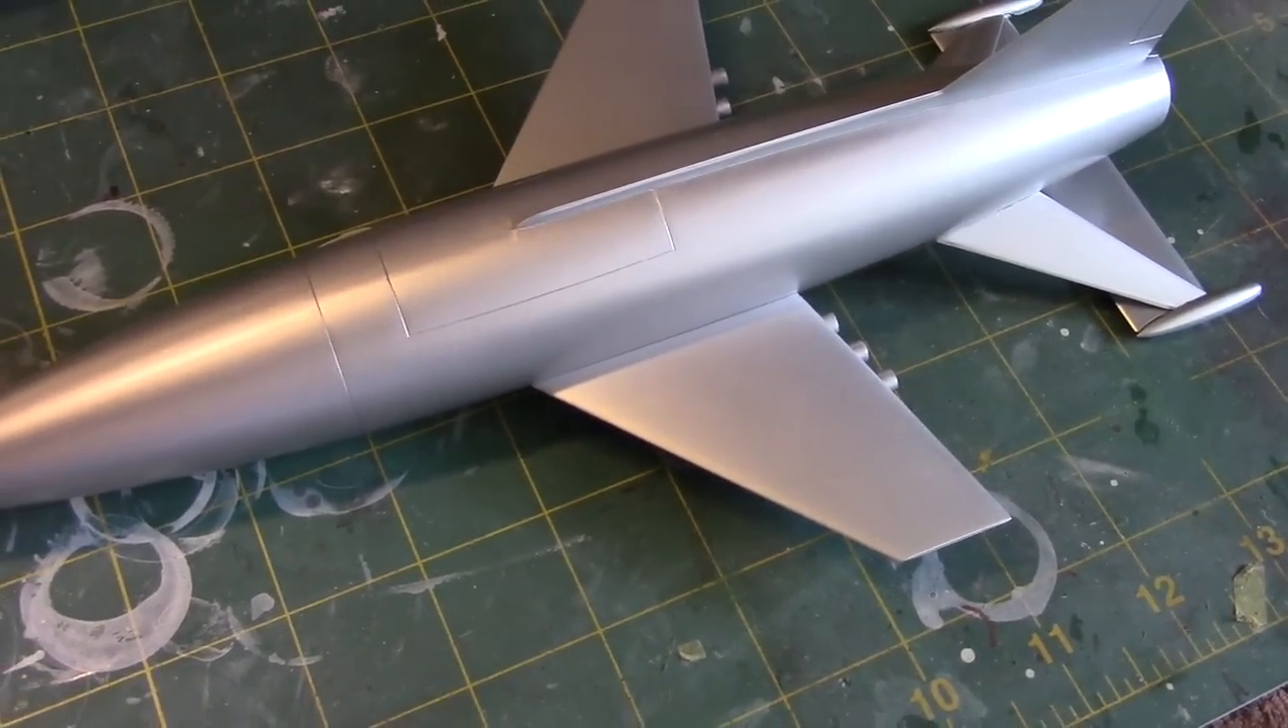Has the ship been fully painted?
Yes.